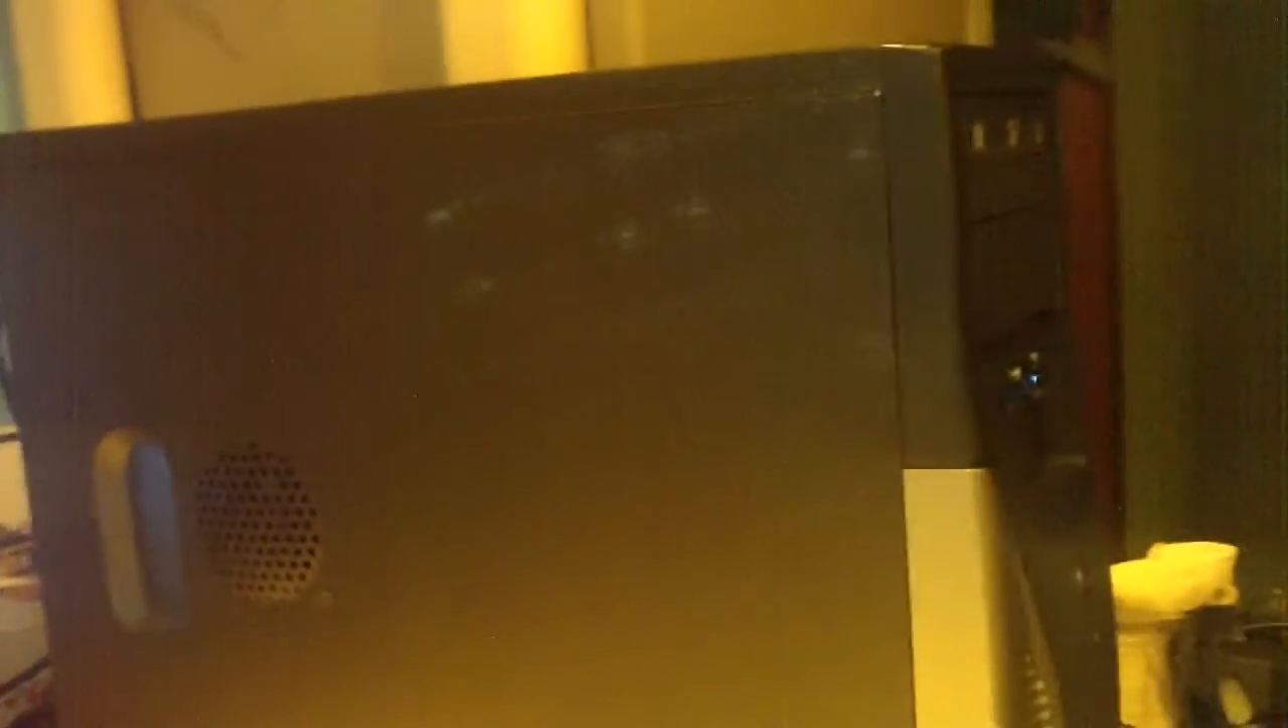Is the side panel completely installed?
Yes.